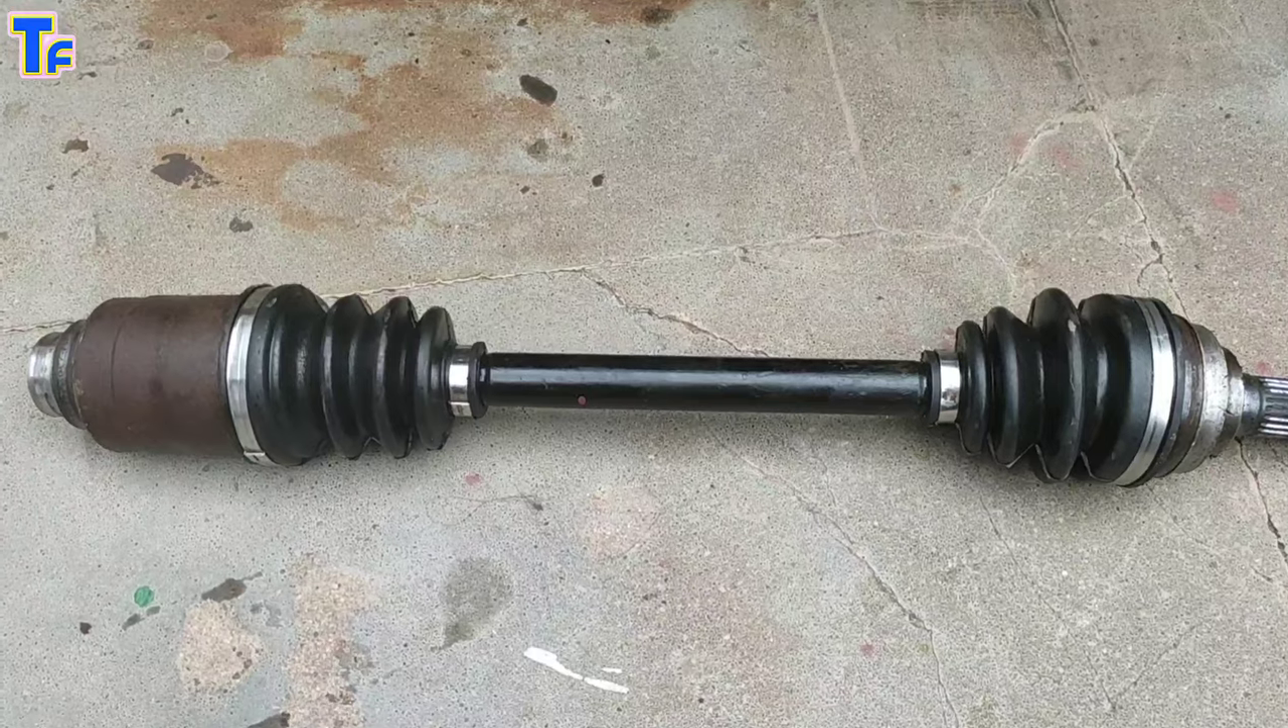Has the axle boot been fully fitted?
Yes.